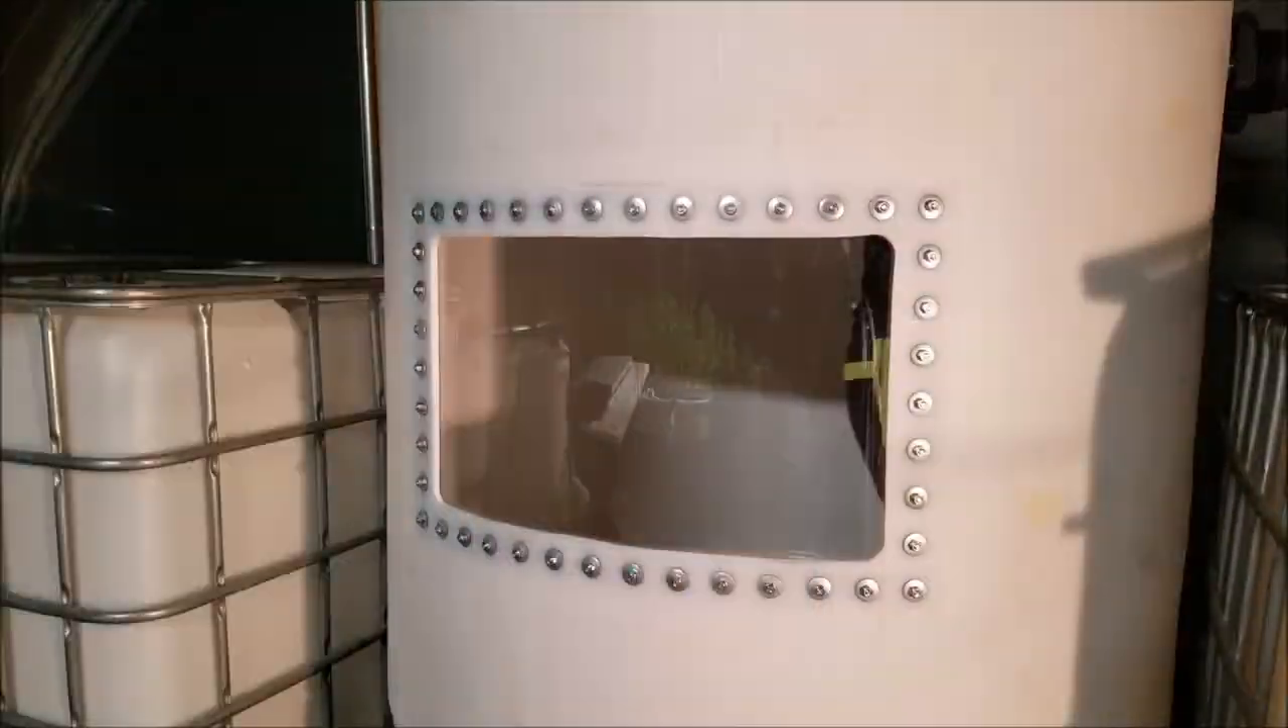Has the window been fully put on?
Yes.